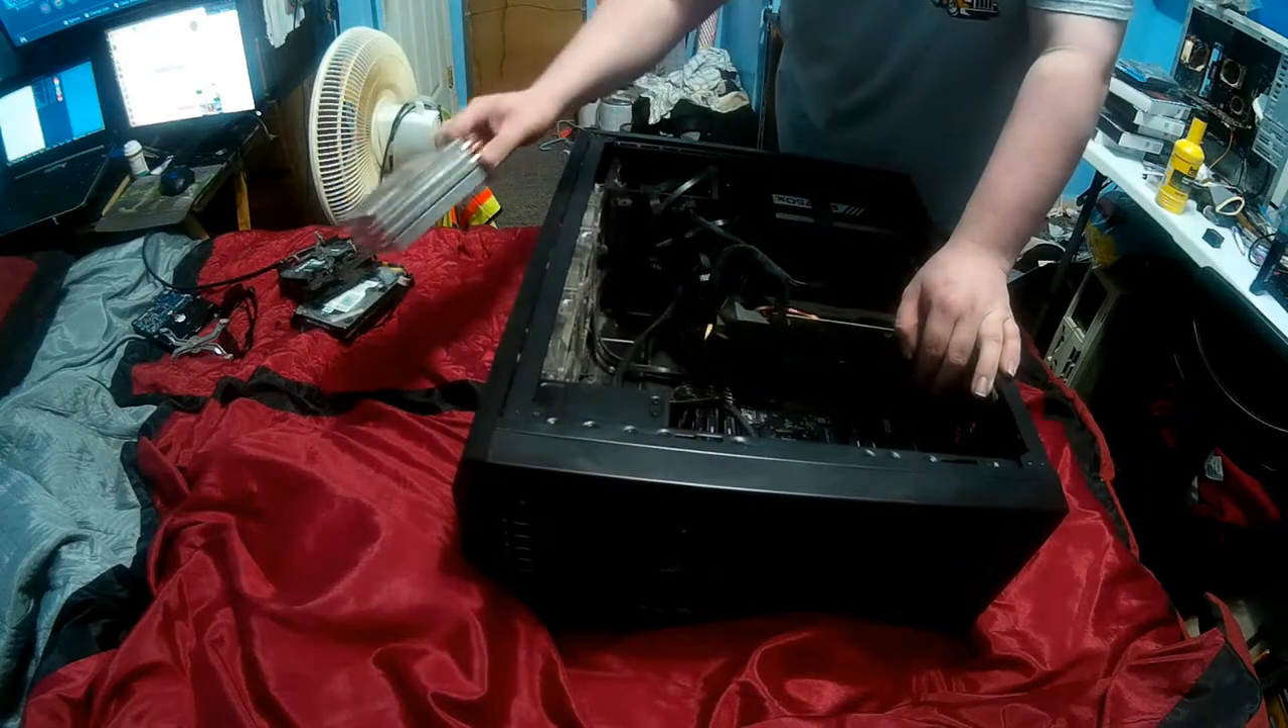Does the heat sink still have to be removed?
No.